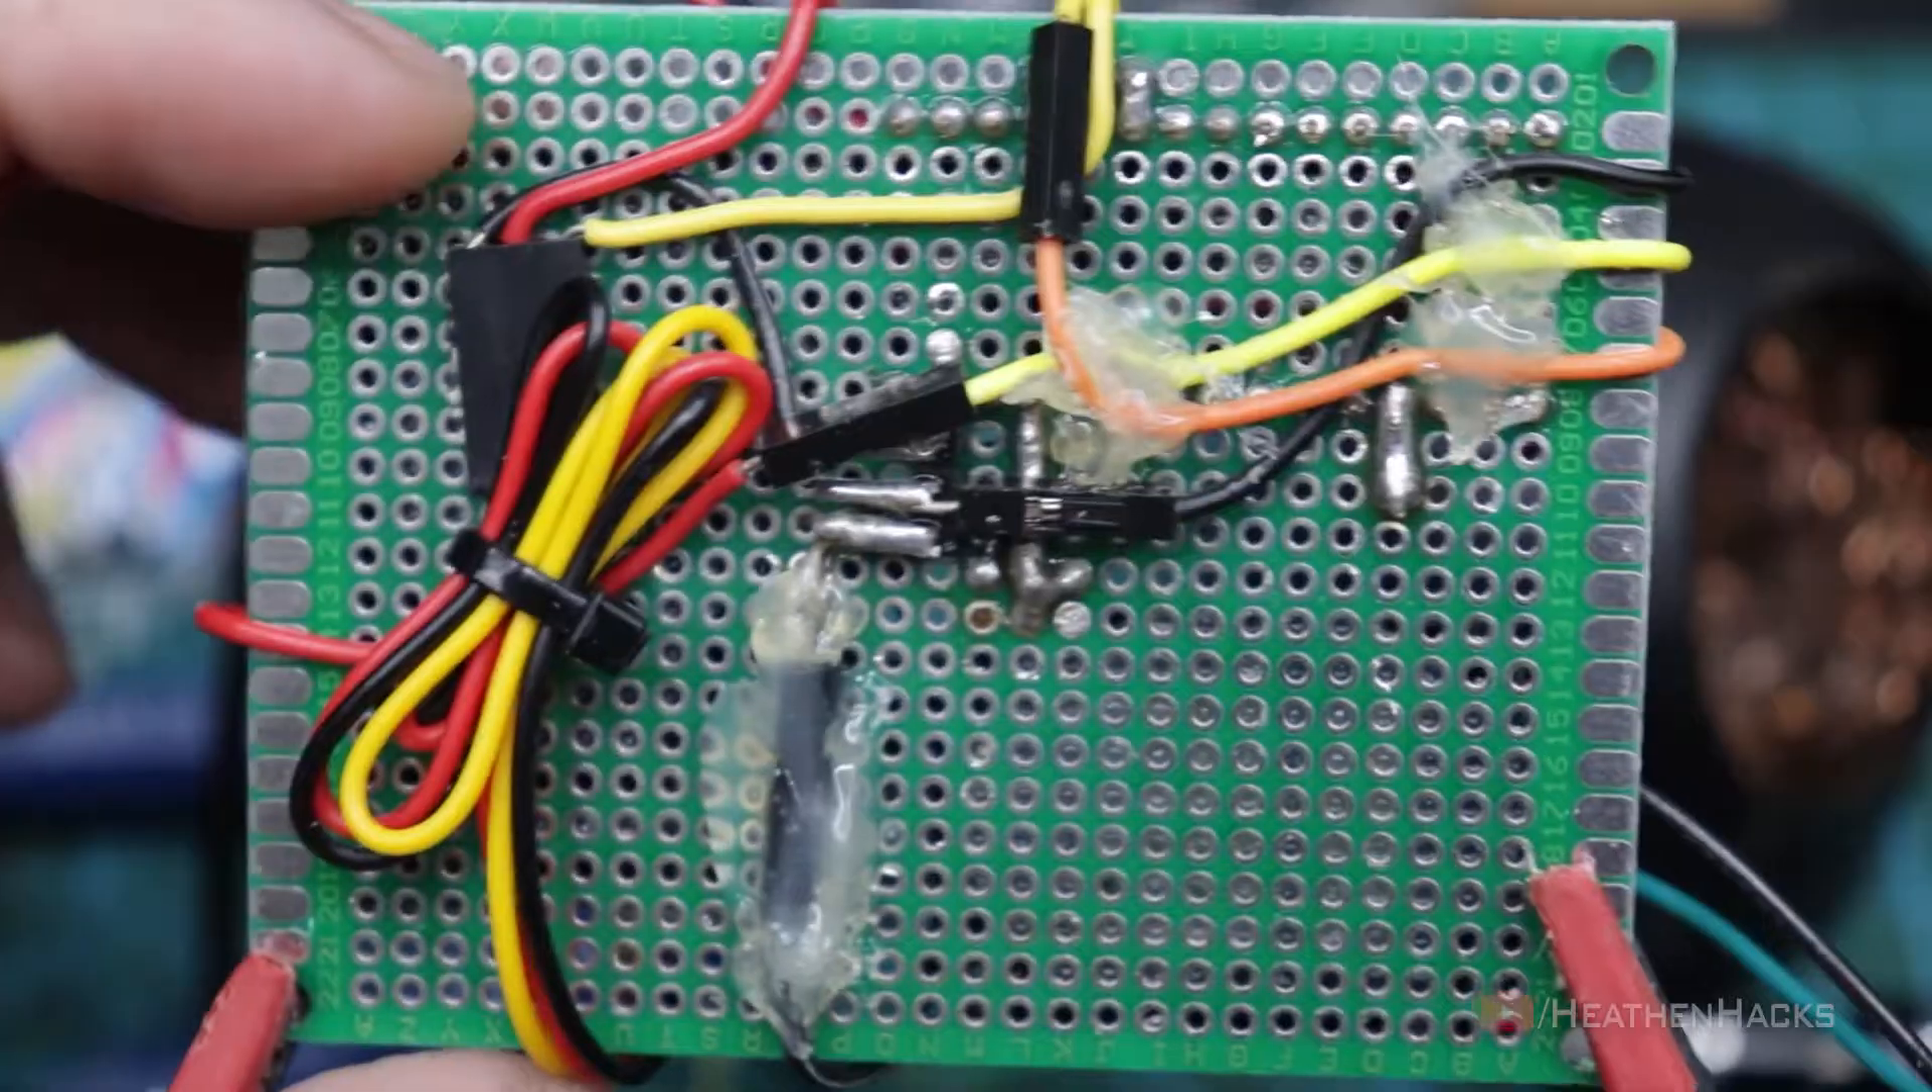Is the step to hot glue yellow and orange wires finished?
Yes.